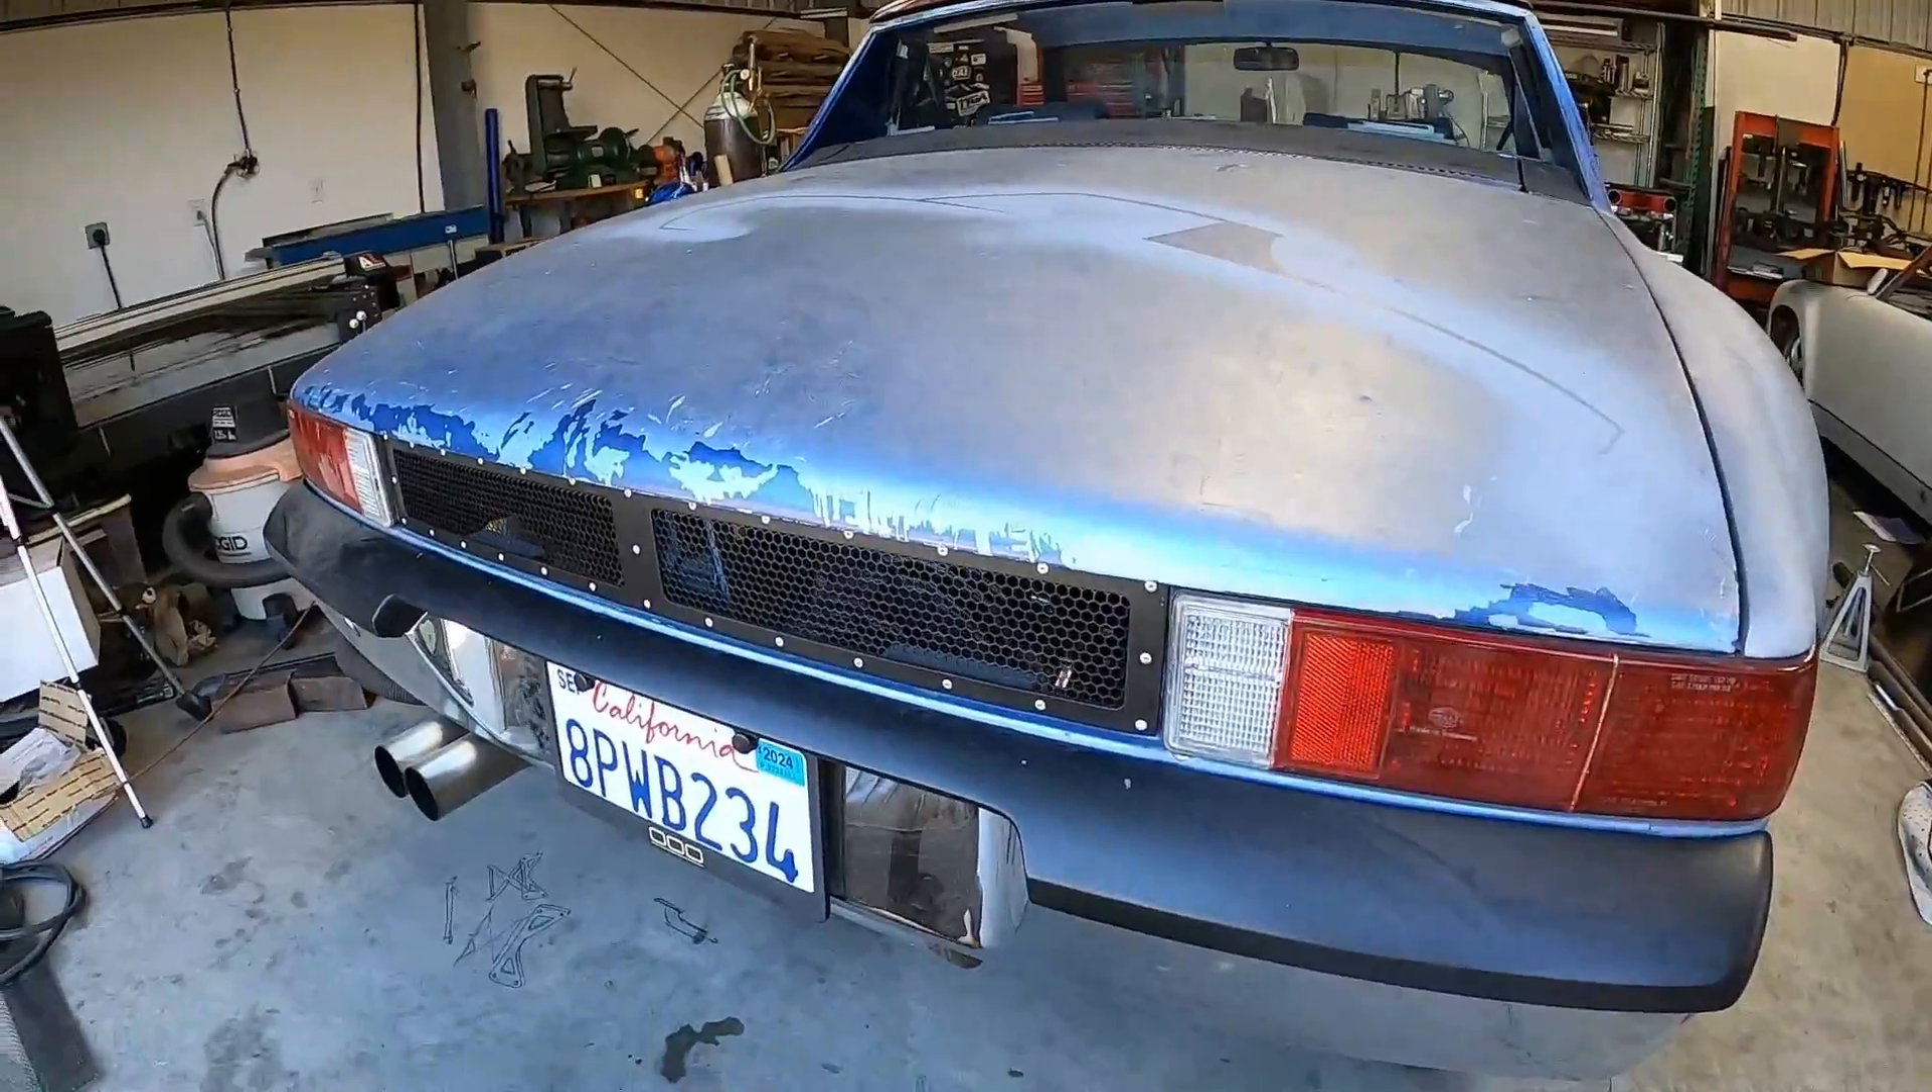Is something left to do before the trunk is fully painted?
Yes.